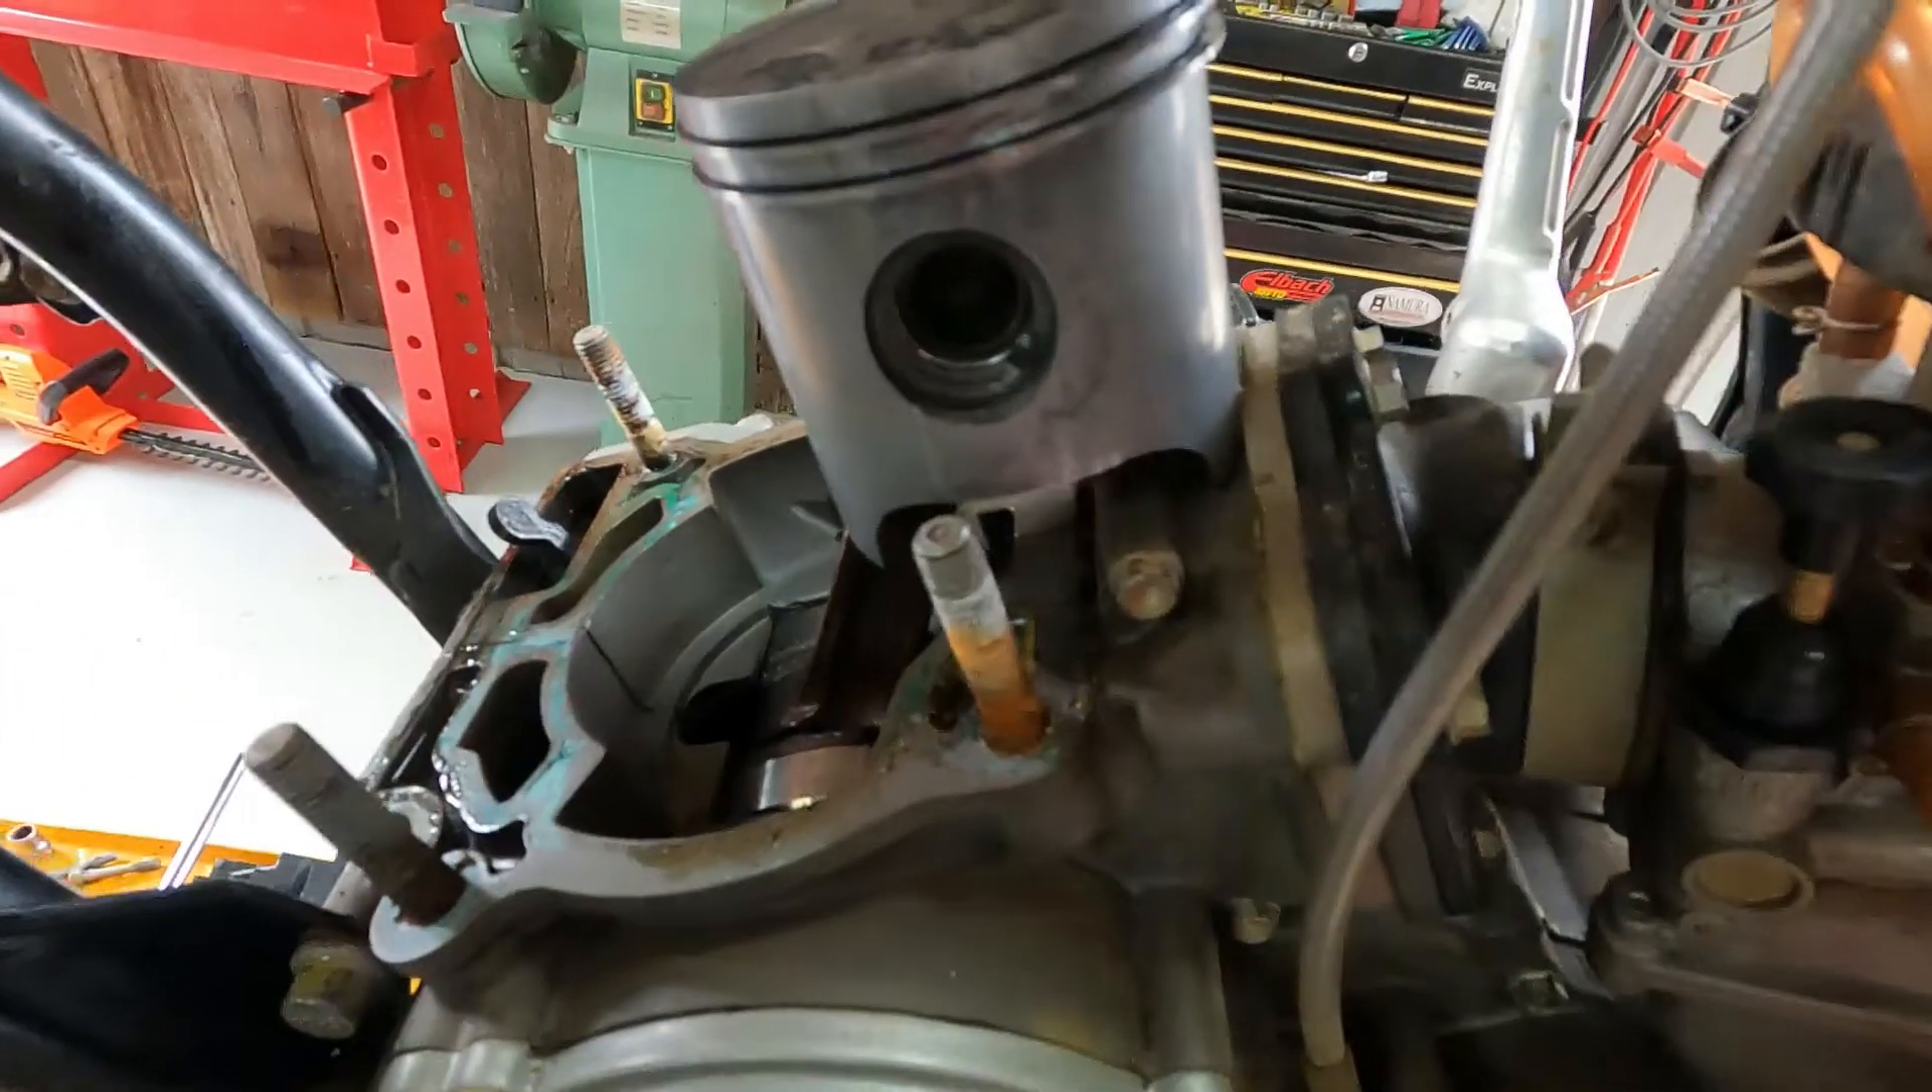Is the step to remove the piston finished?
No.